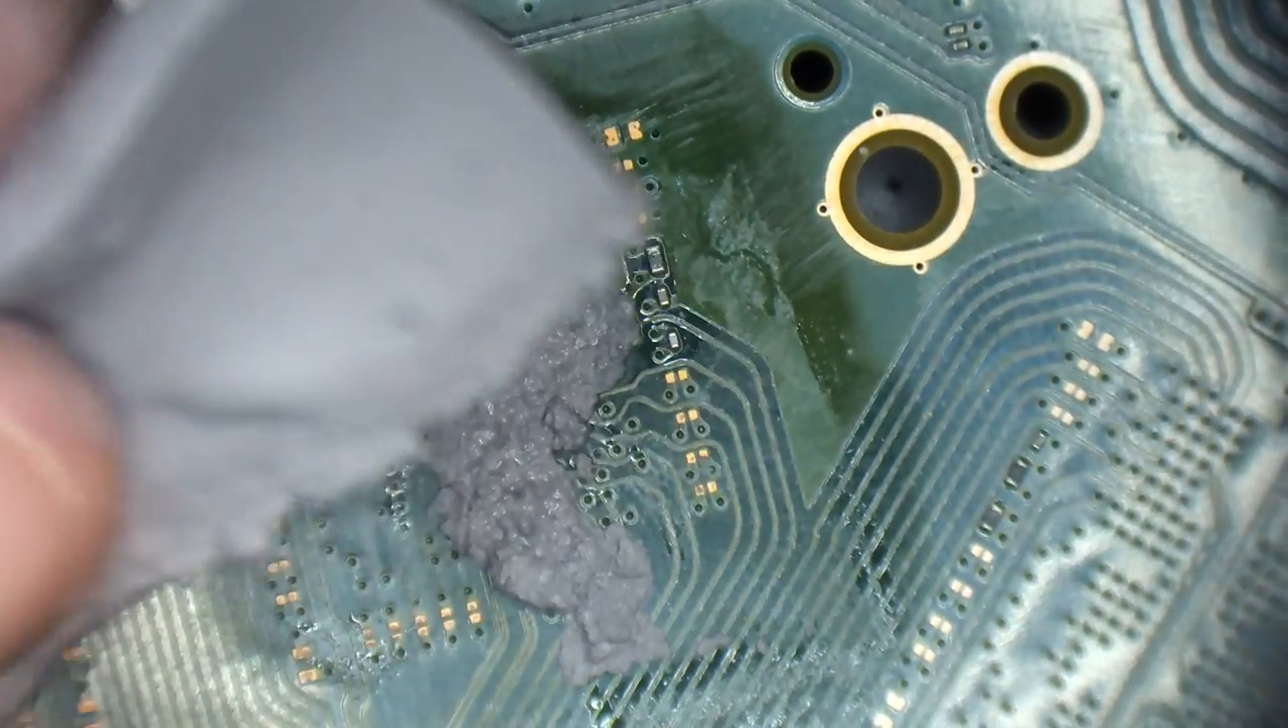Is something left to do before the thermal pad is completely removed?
Yes.